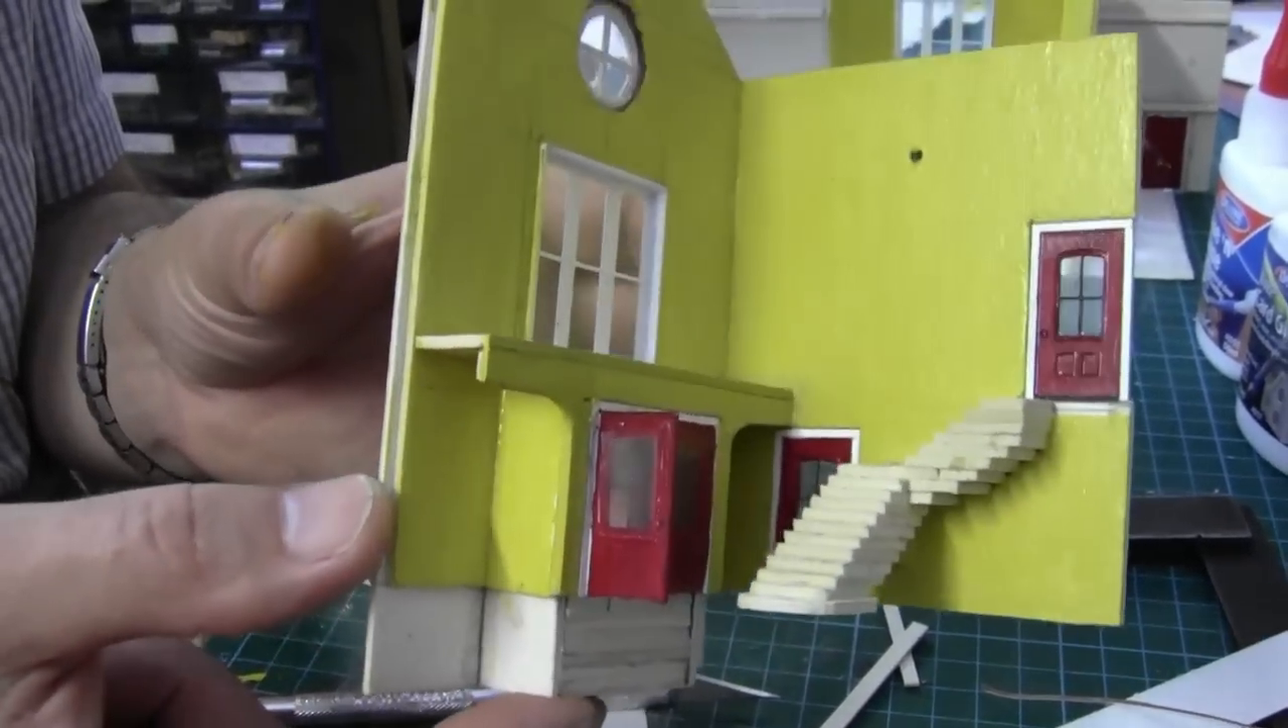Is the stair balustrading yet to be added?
Yes.